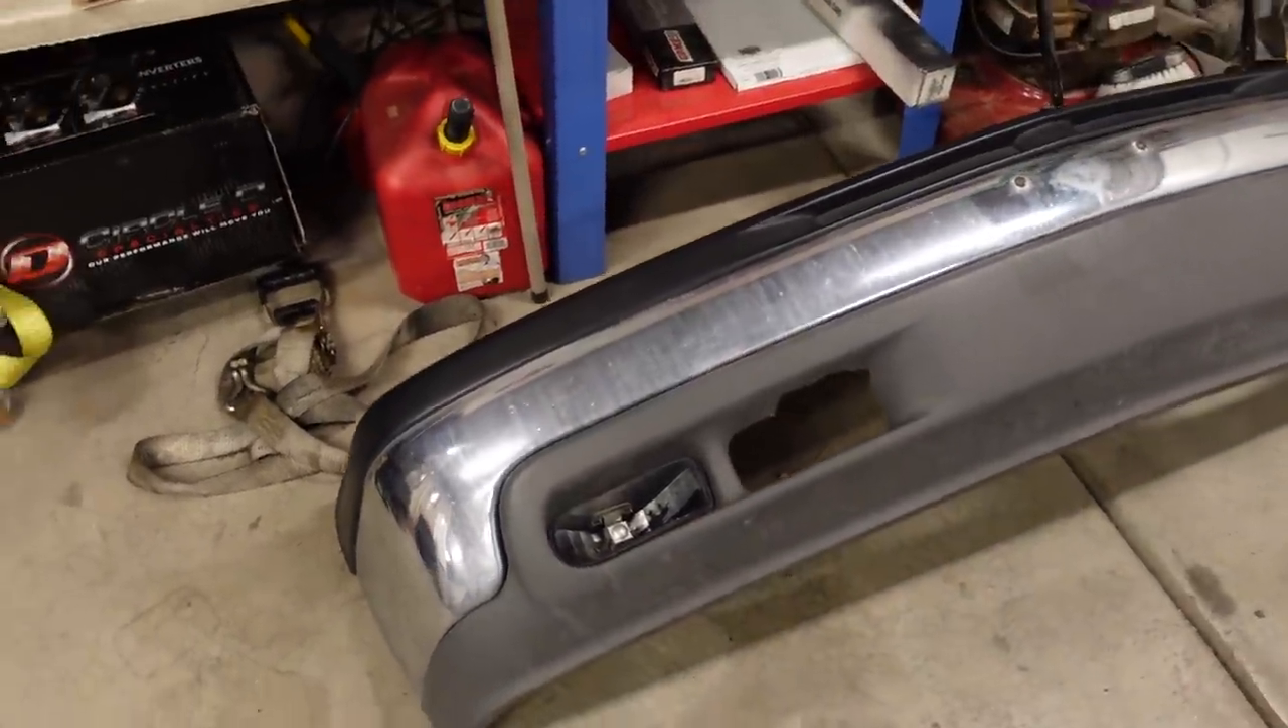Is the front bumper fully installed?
No.